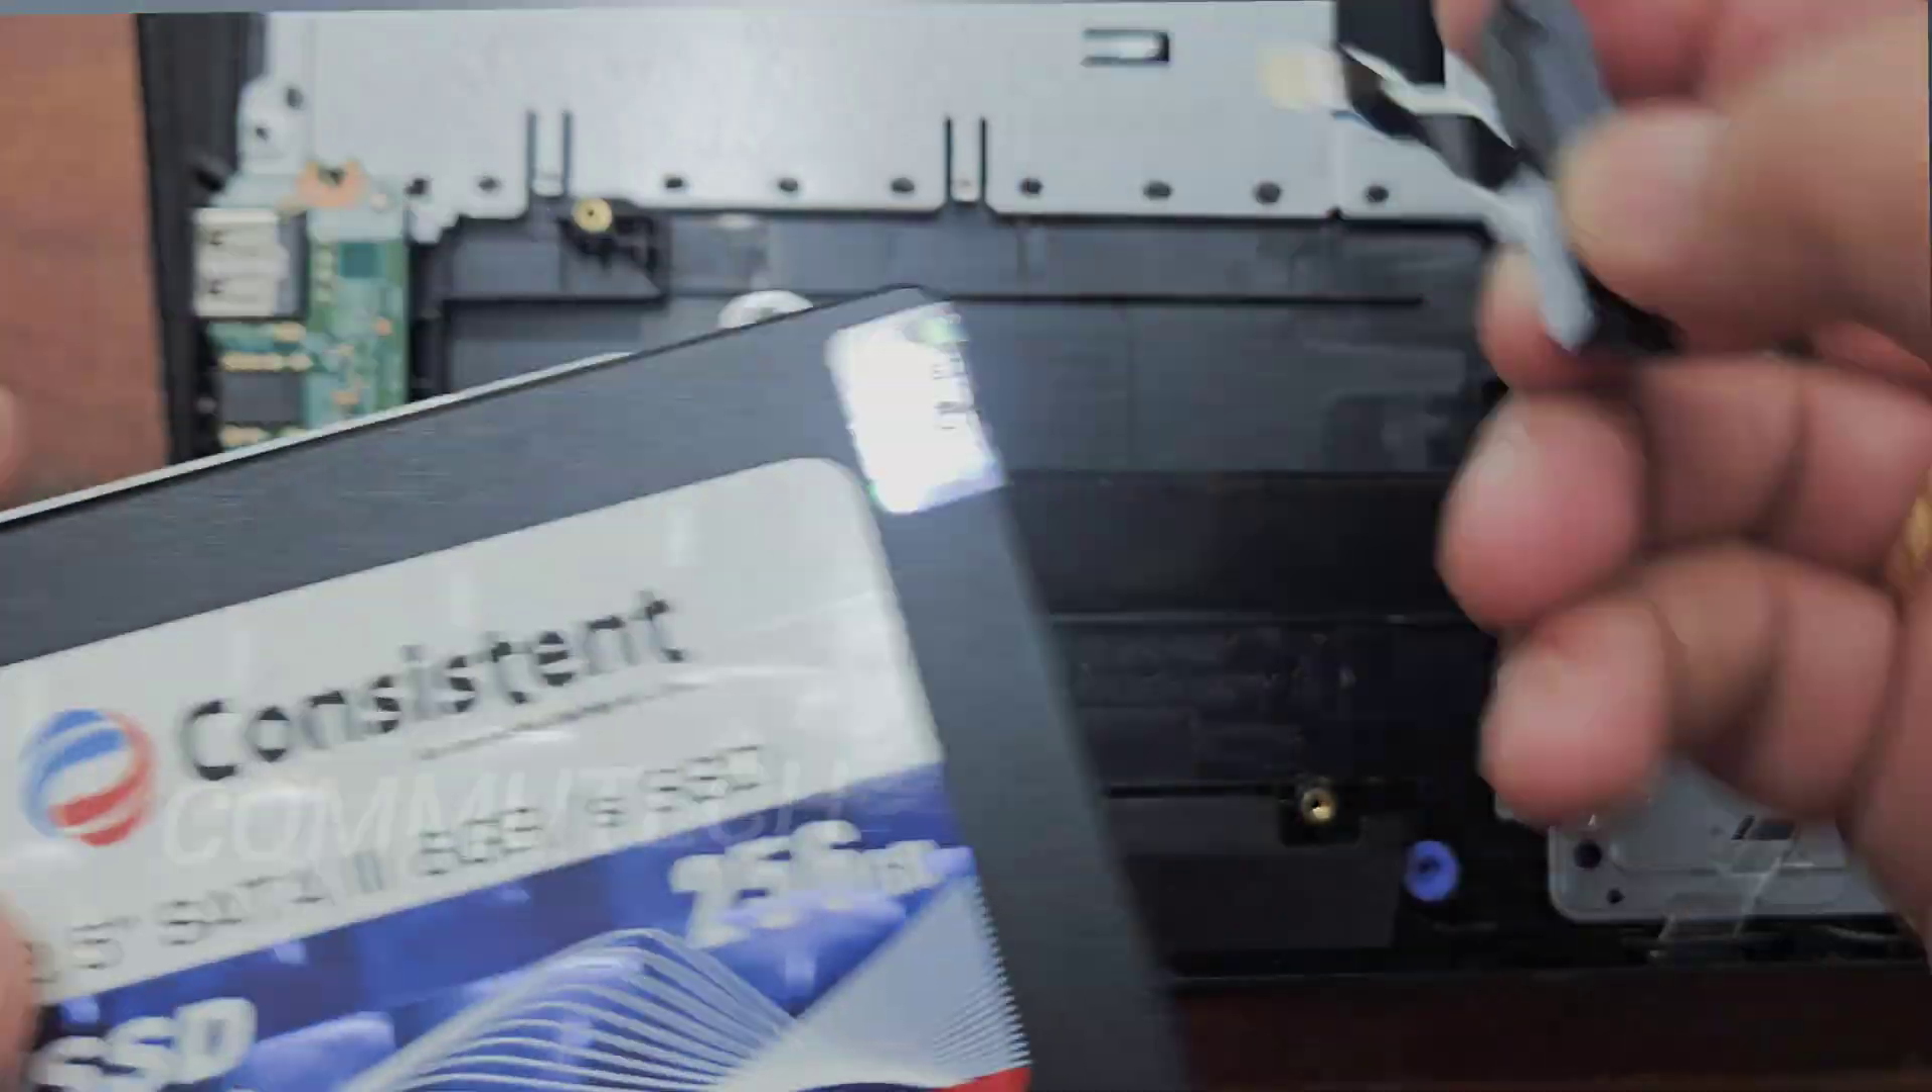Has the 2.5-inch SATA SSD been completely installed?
No.